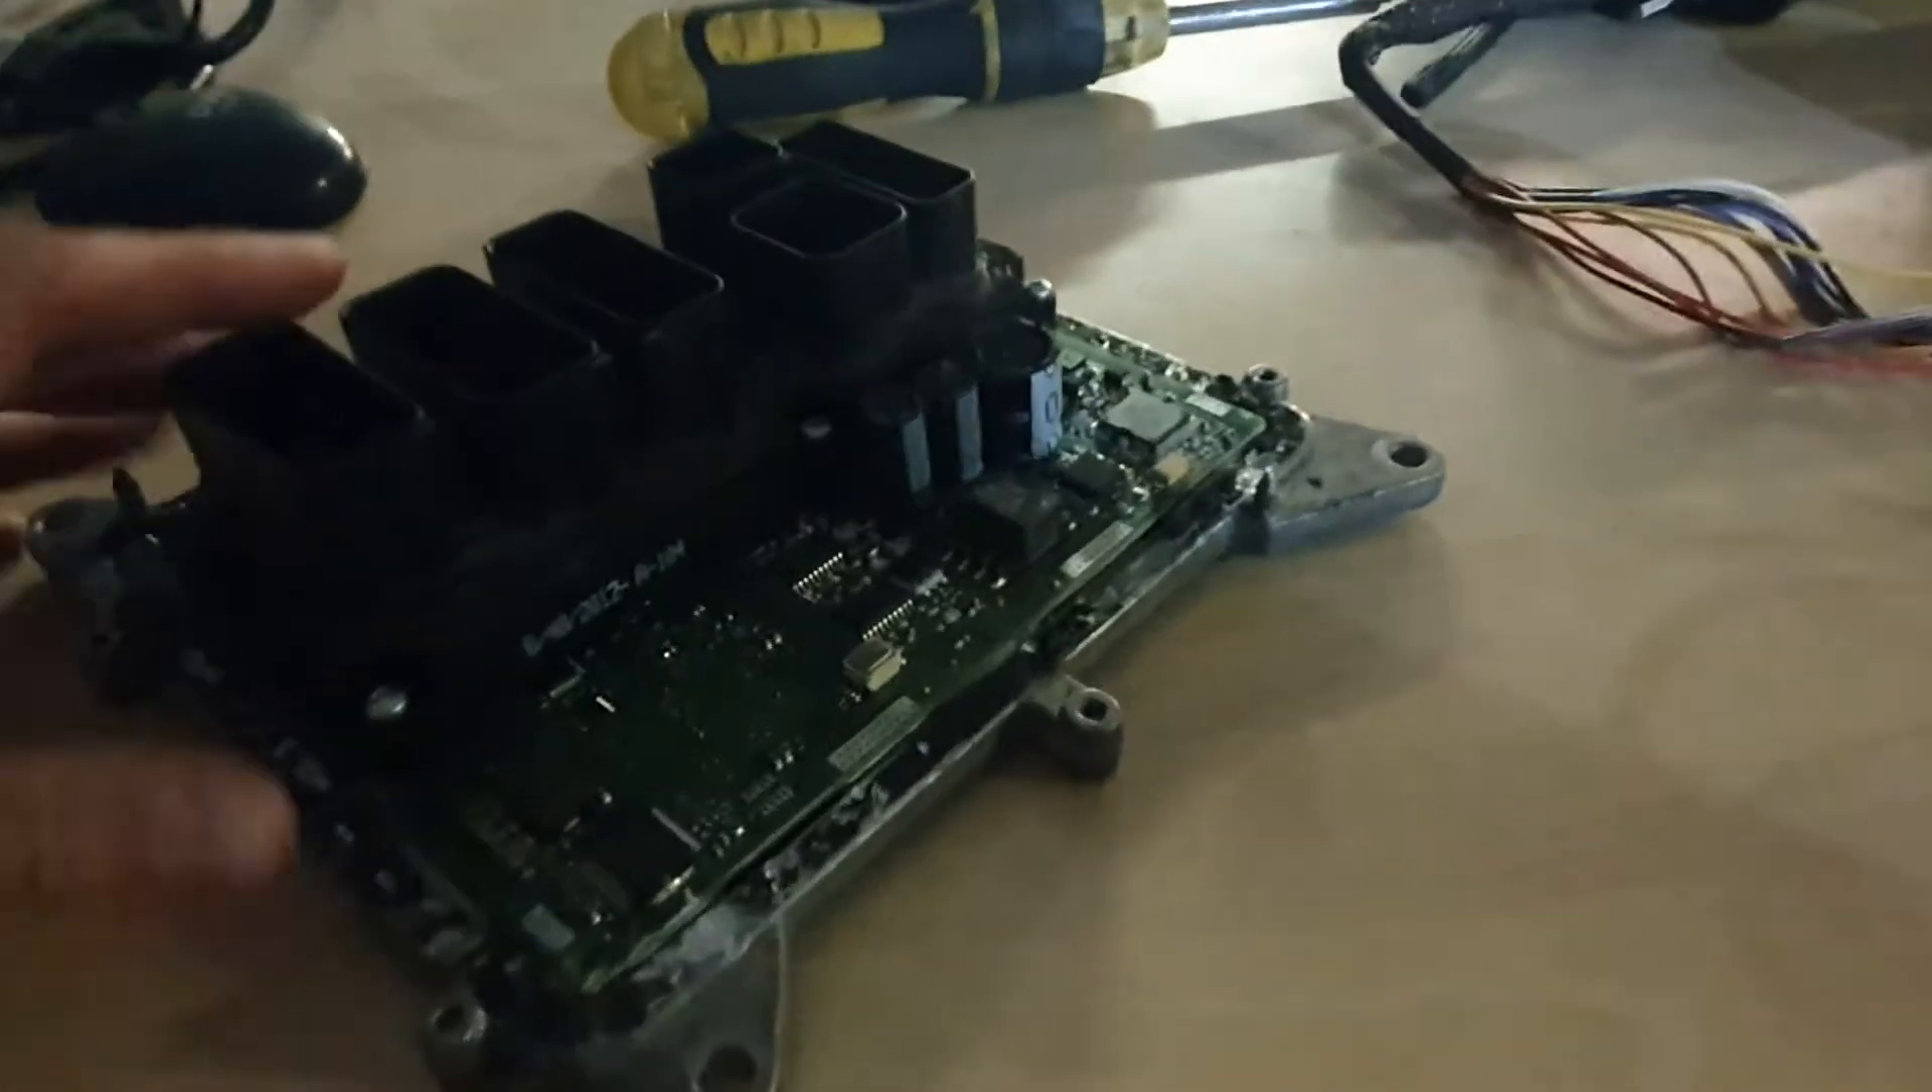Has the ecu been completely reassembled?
No.